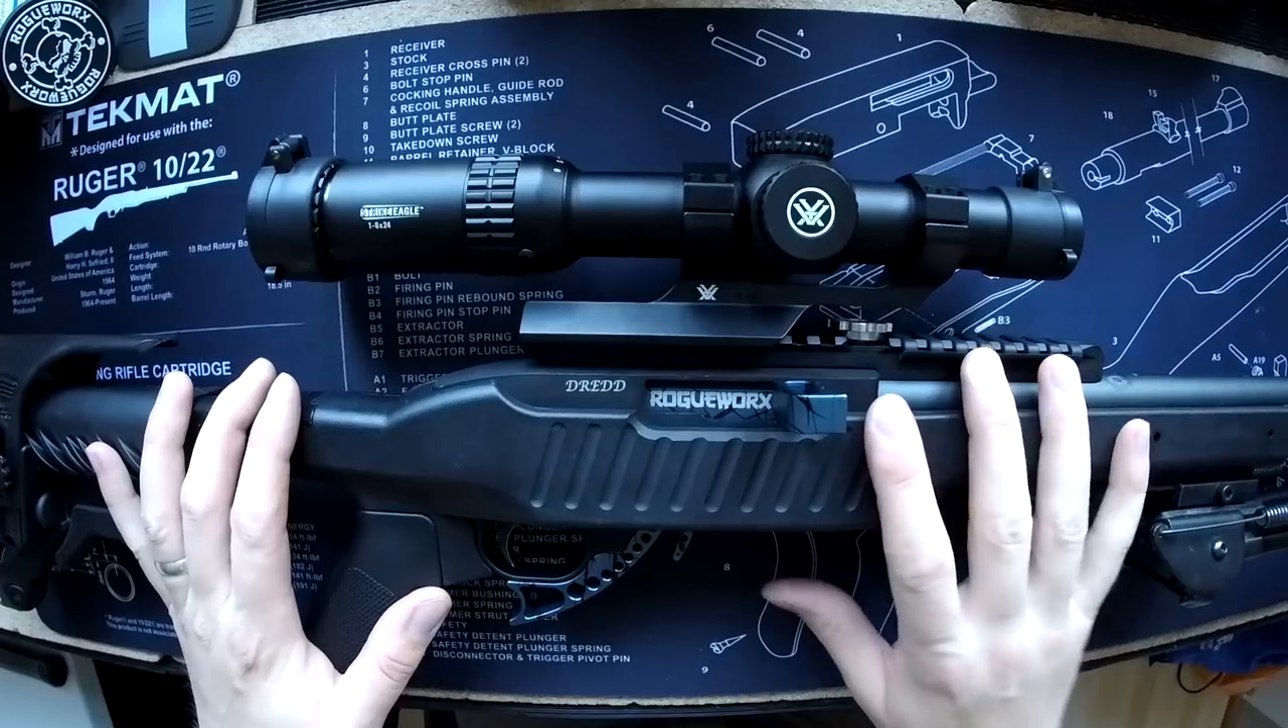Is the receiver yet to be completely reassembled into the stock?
No.